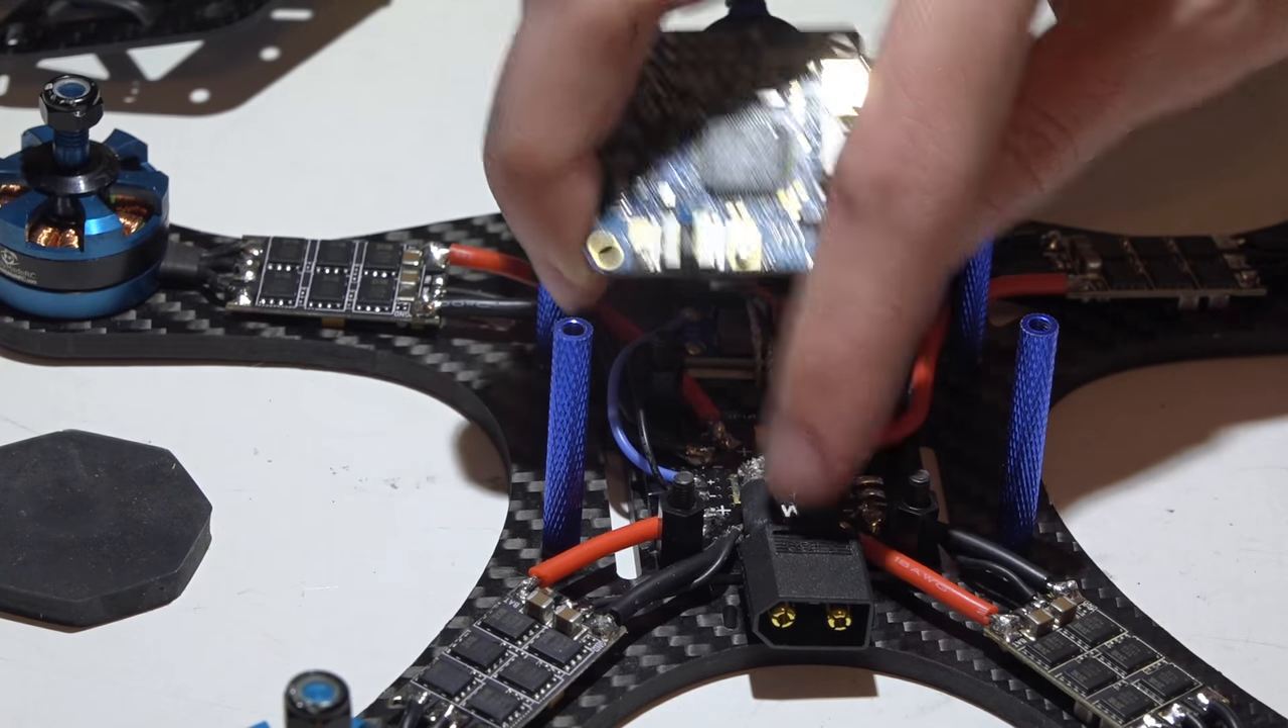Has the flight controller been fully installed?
No.